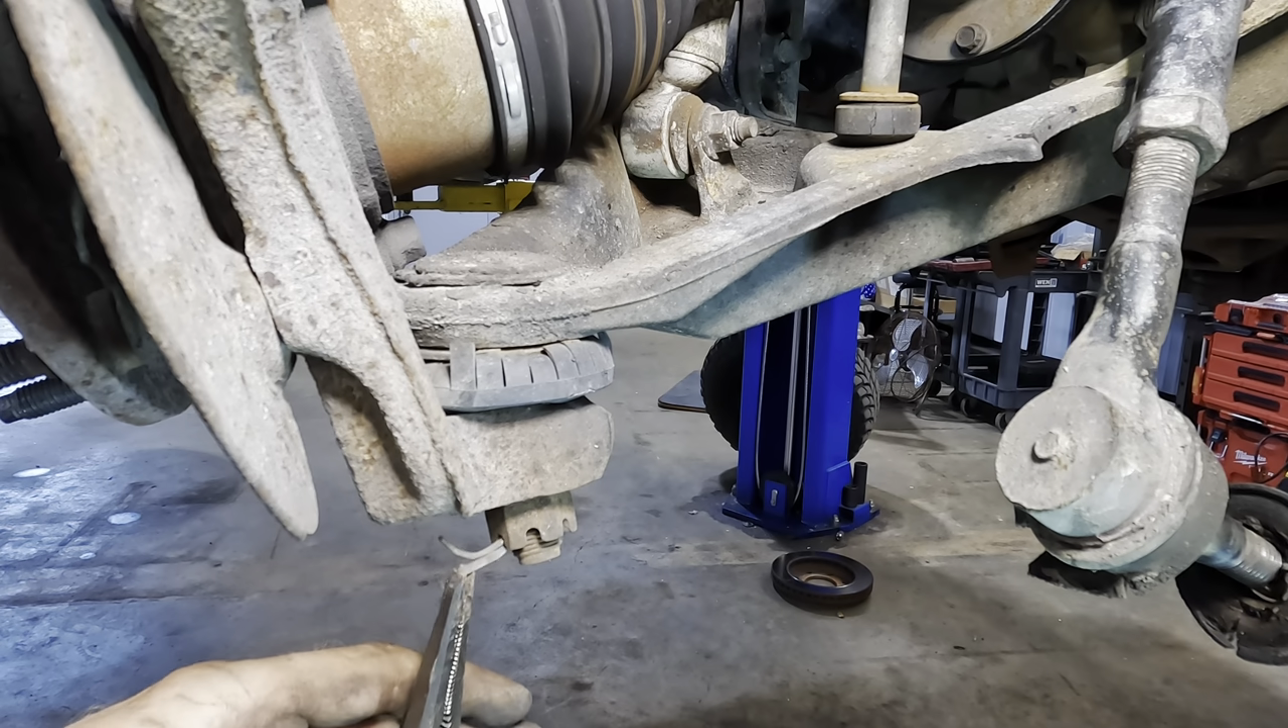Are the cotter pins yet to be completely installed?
Yes.